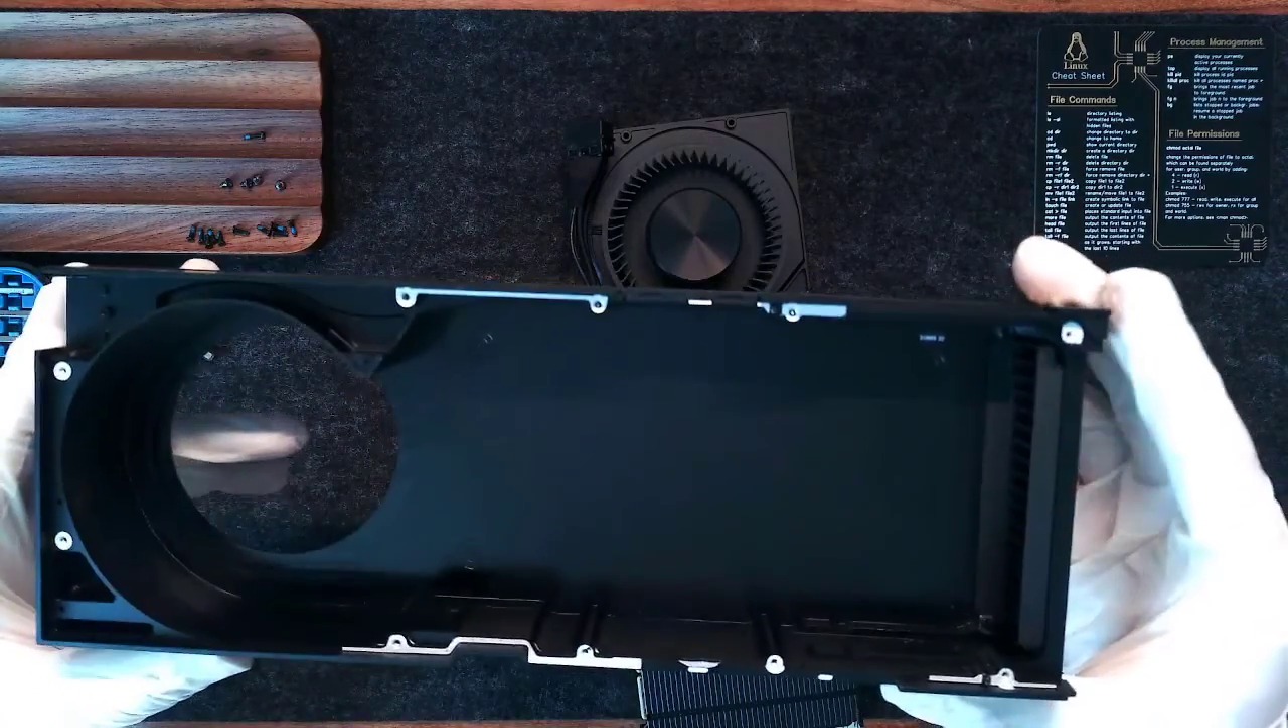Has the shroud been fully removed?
Yes.